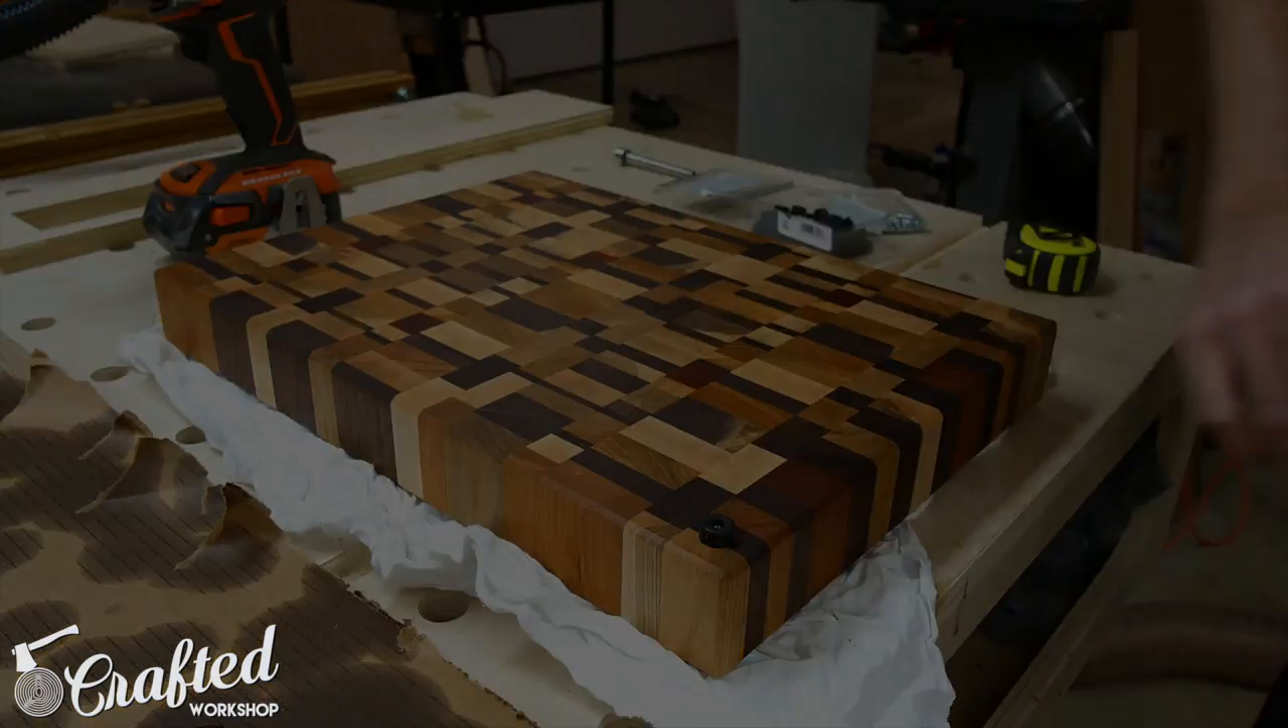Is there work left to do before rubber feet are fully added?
Yes.